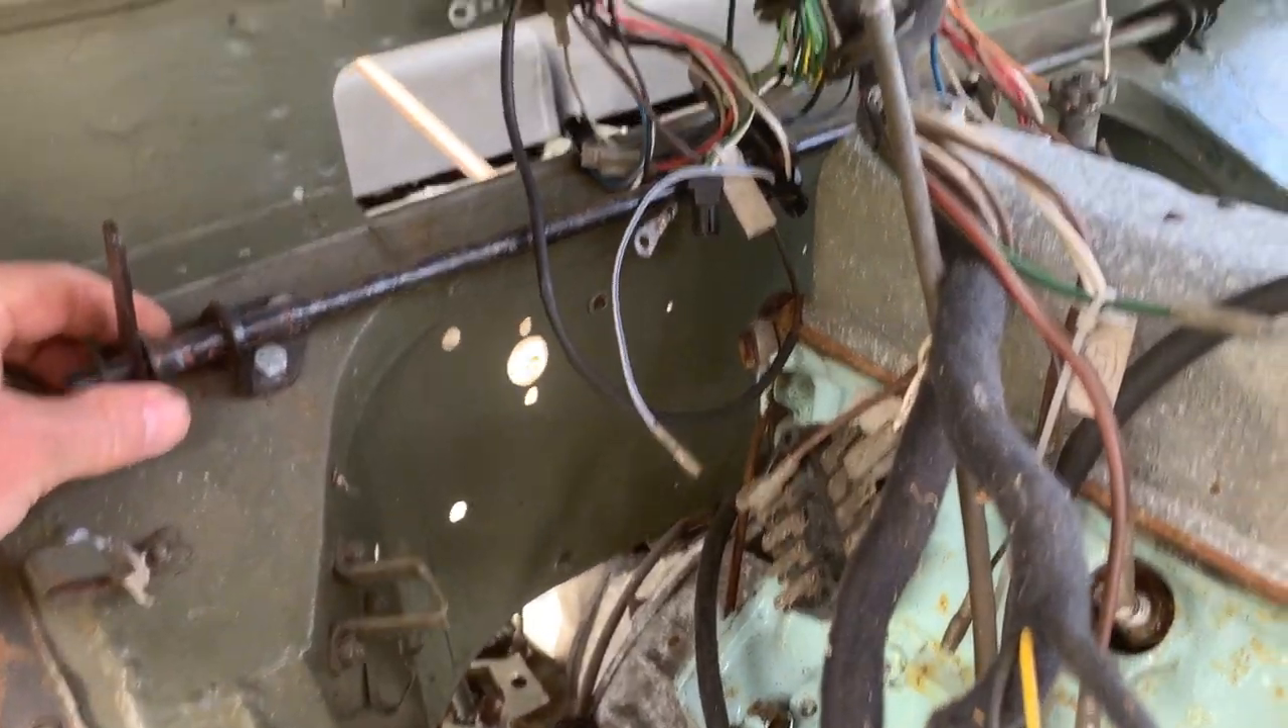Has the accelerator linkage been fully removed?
No.